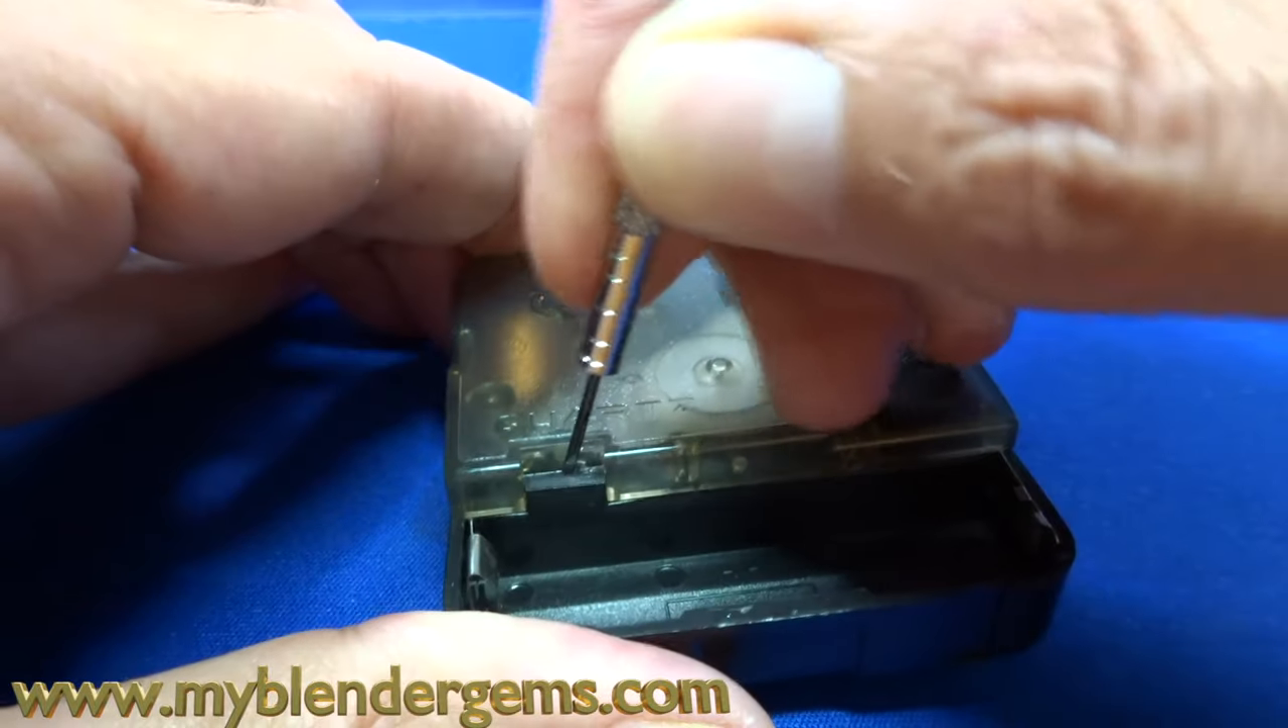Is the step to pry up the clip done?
No.